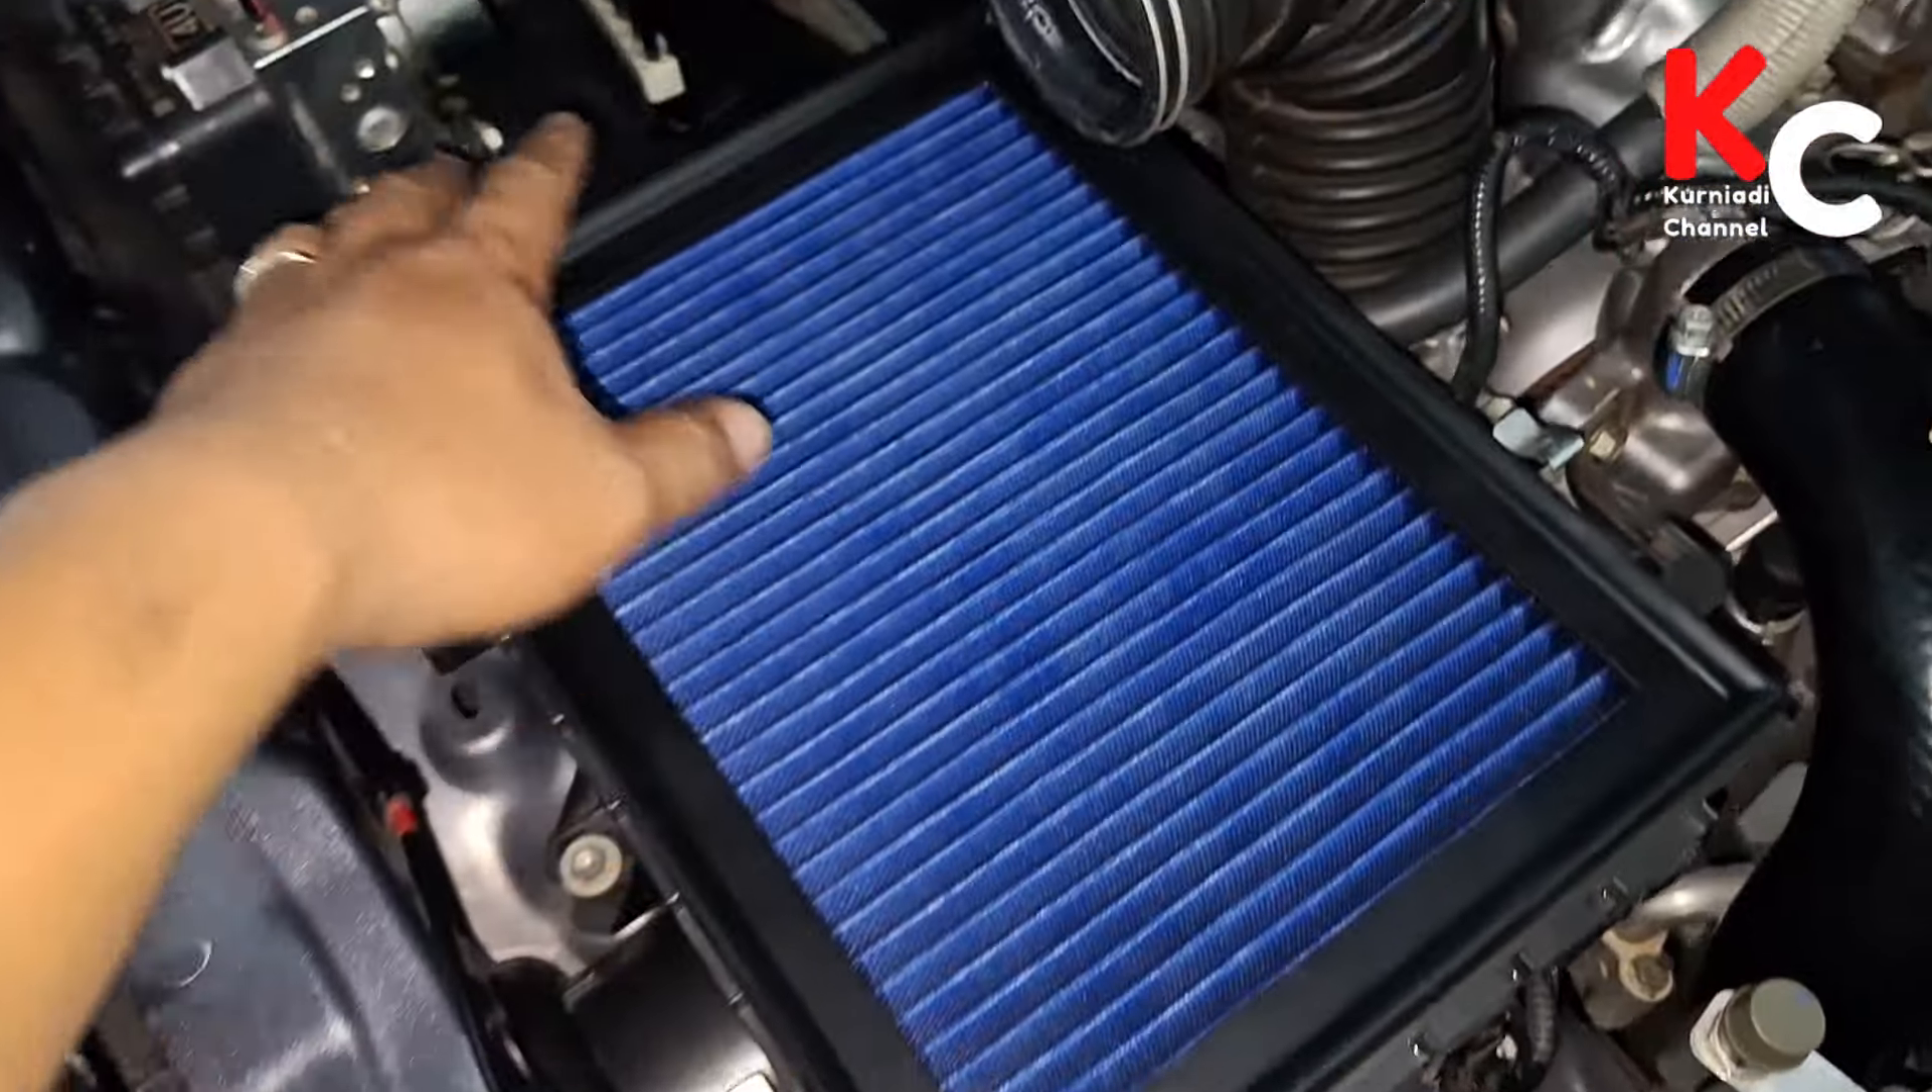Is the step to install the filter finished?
Yes.